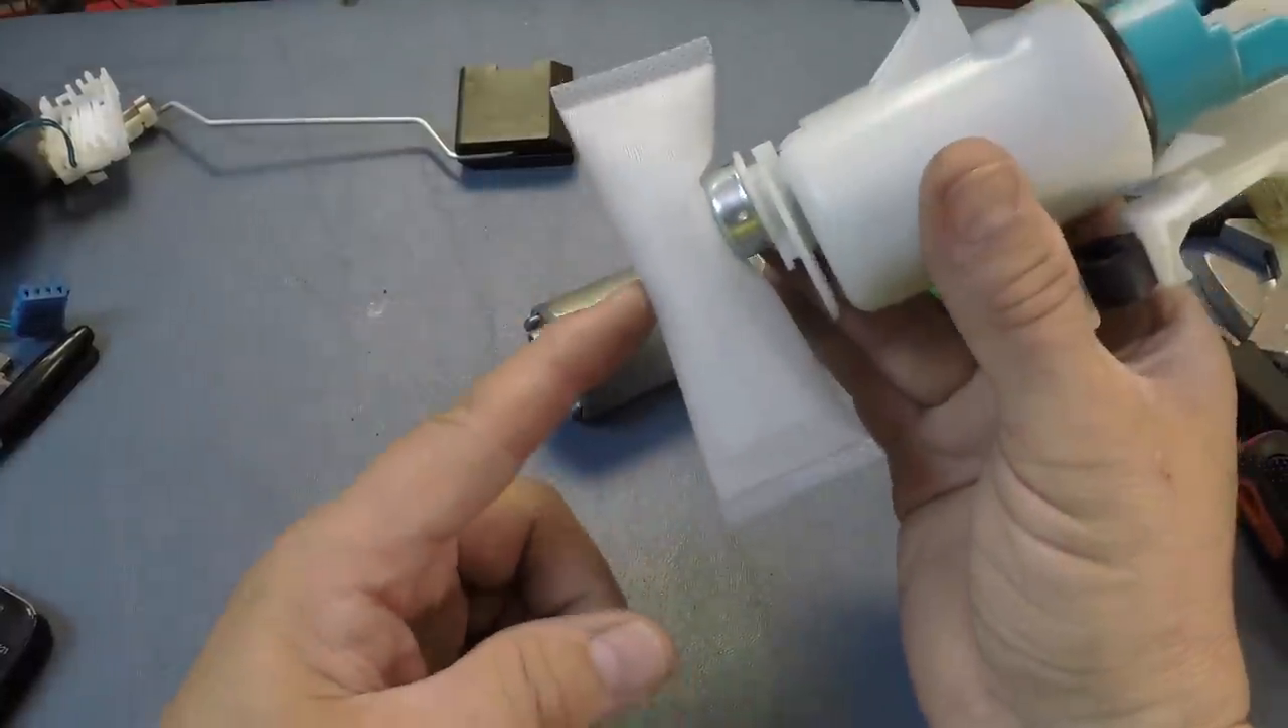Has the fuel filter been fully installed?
Yes.